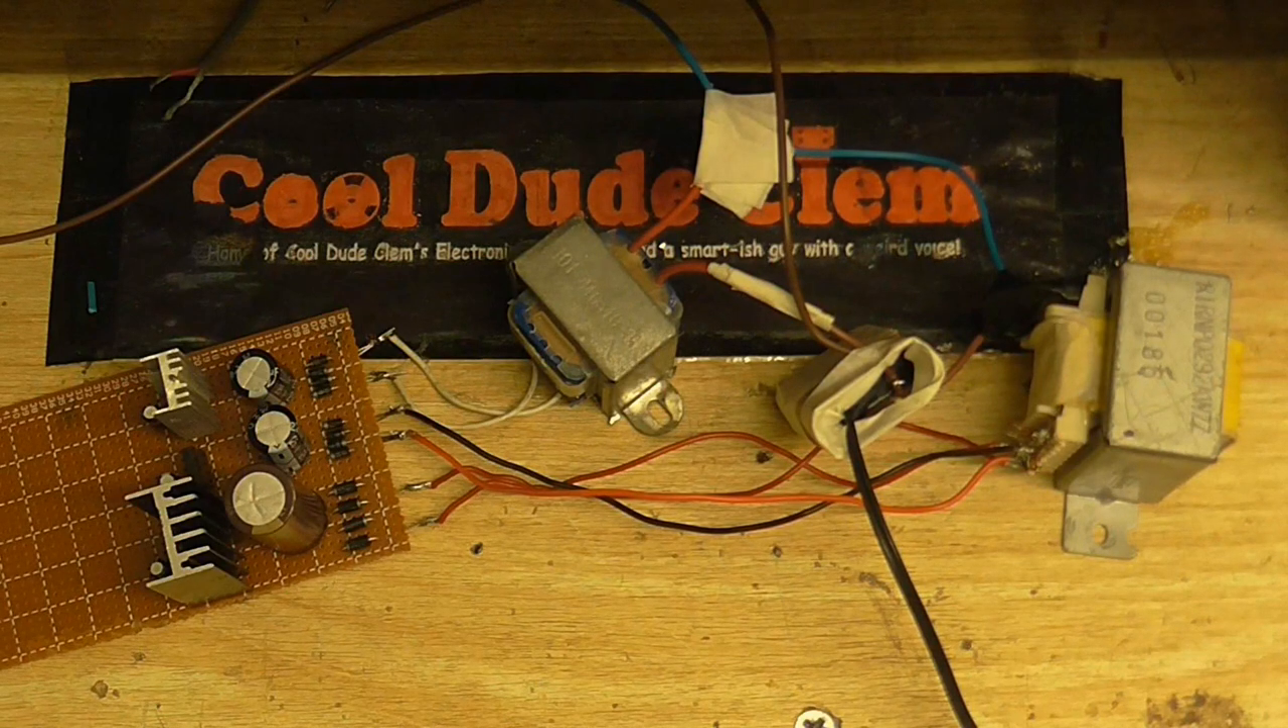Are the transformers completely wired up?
Yes.